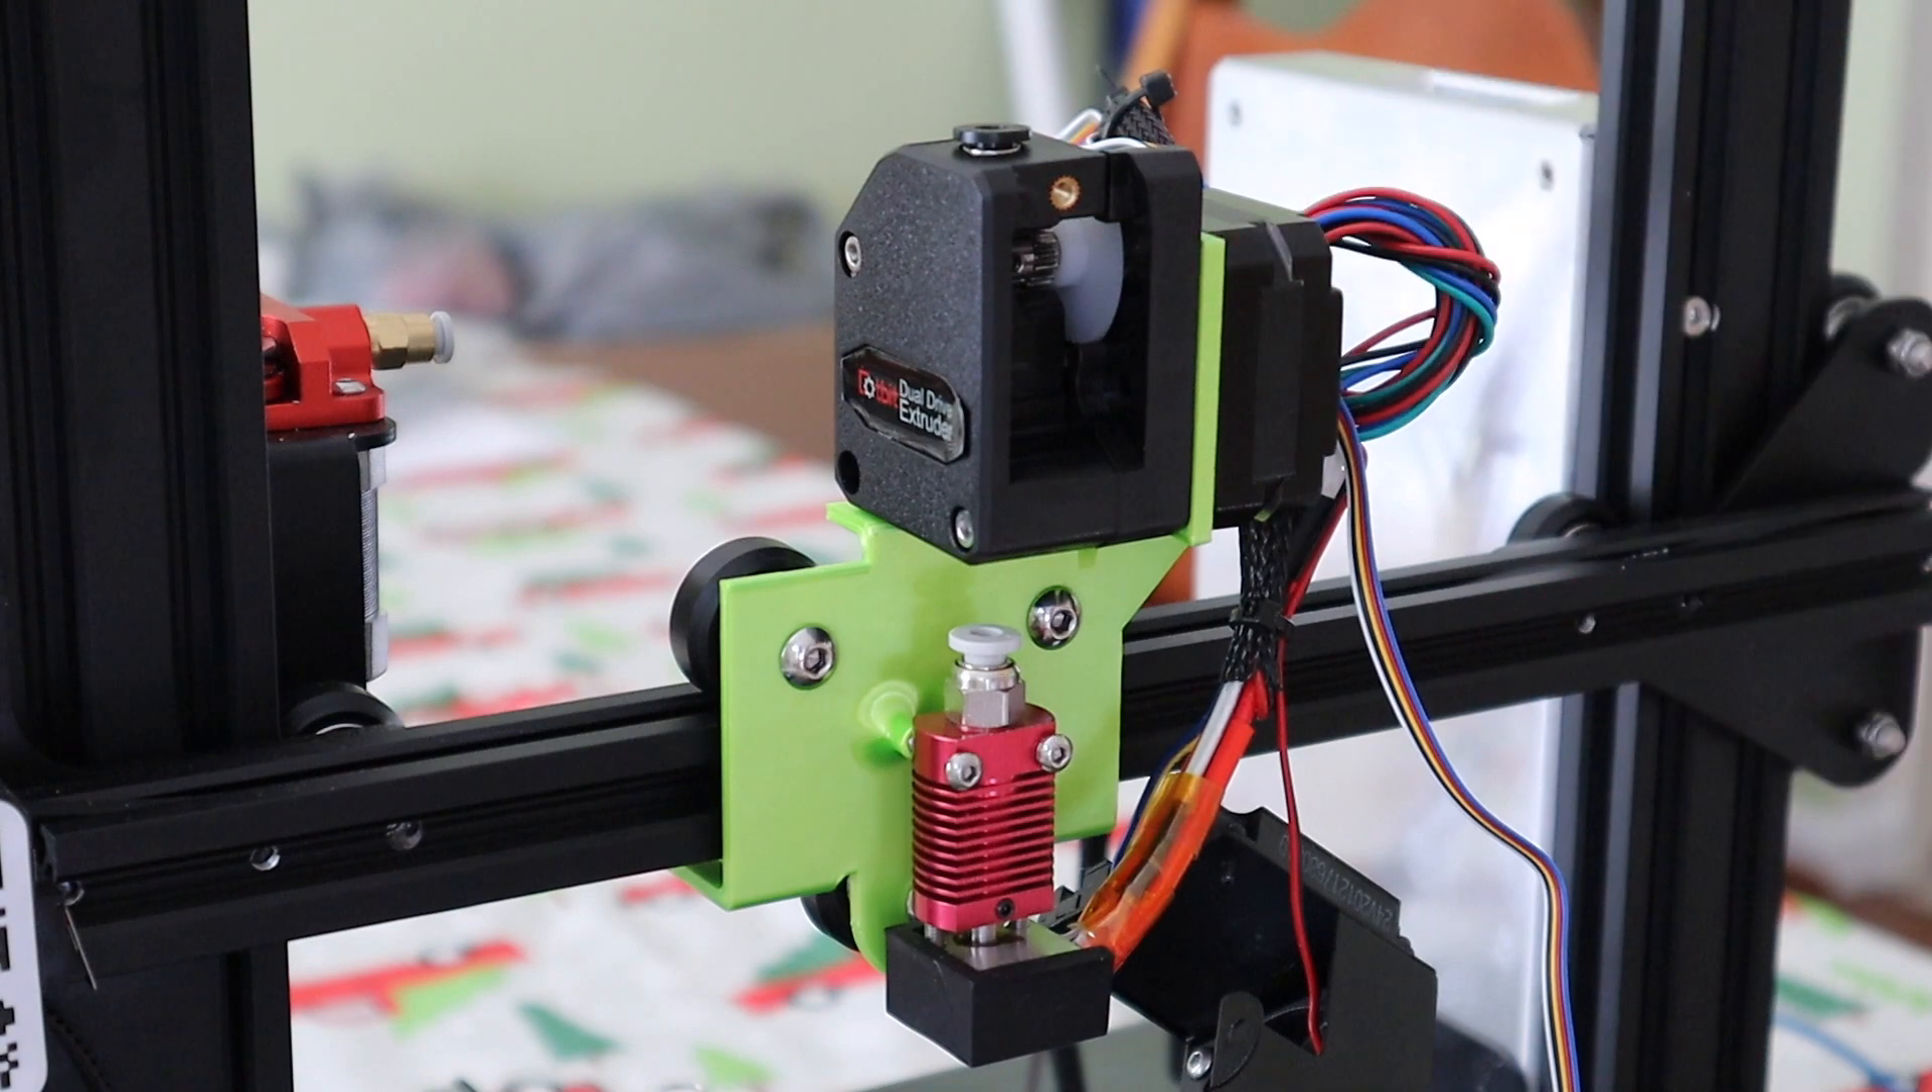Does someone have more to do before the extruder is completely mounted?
No.